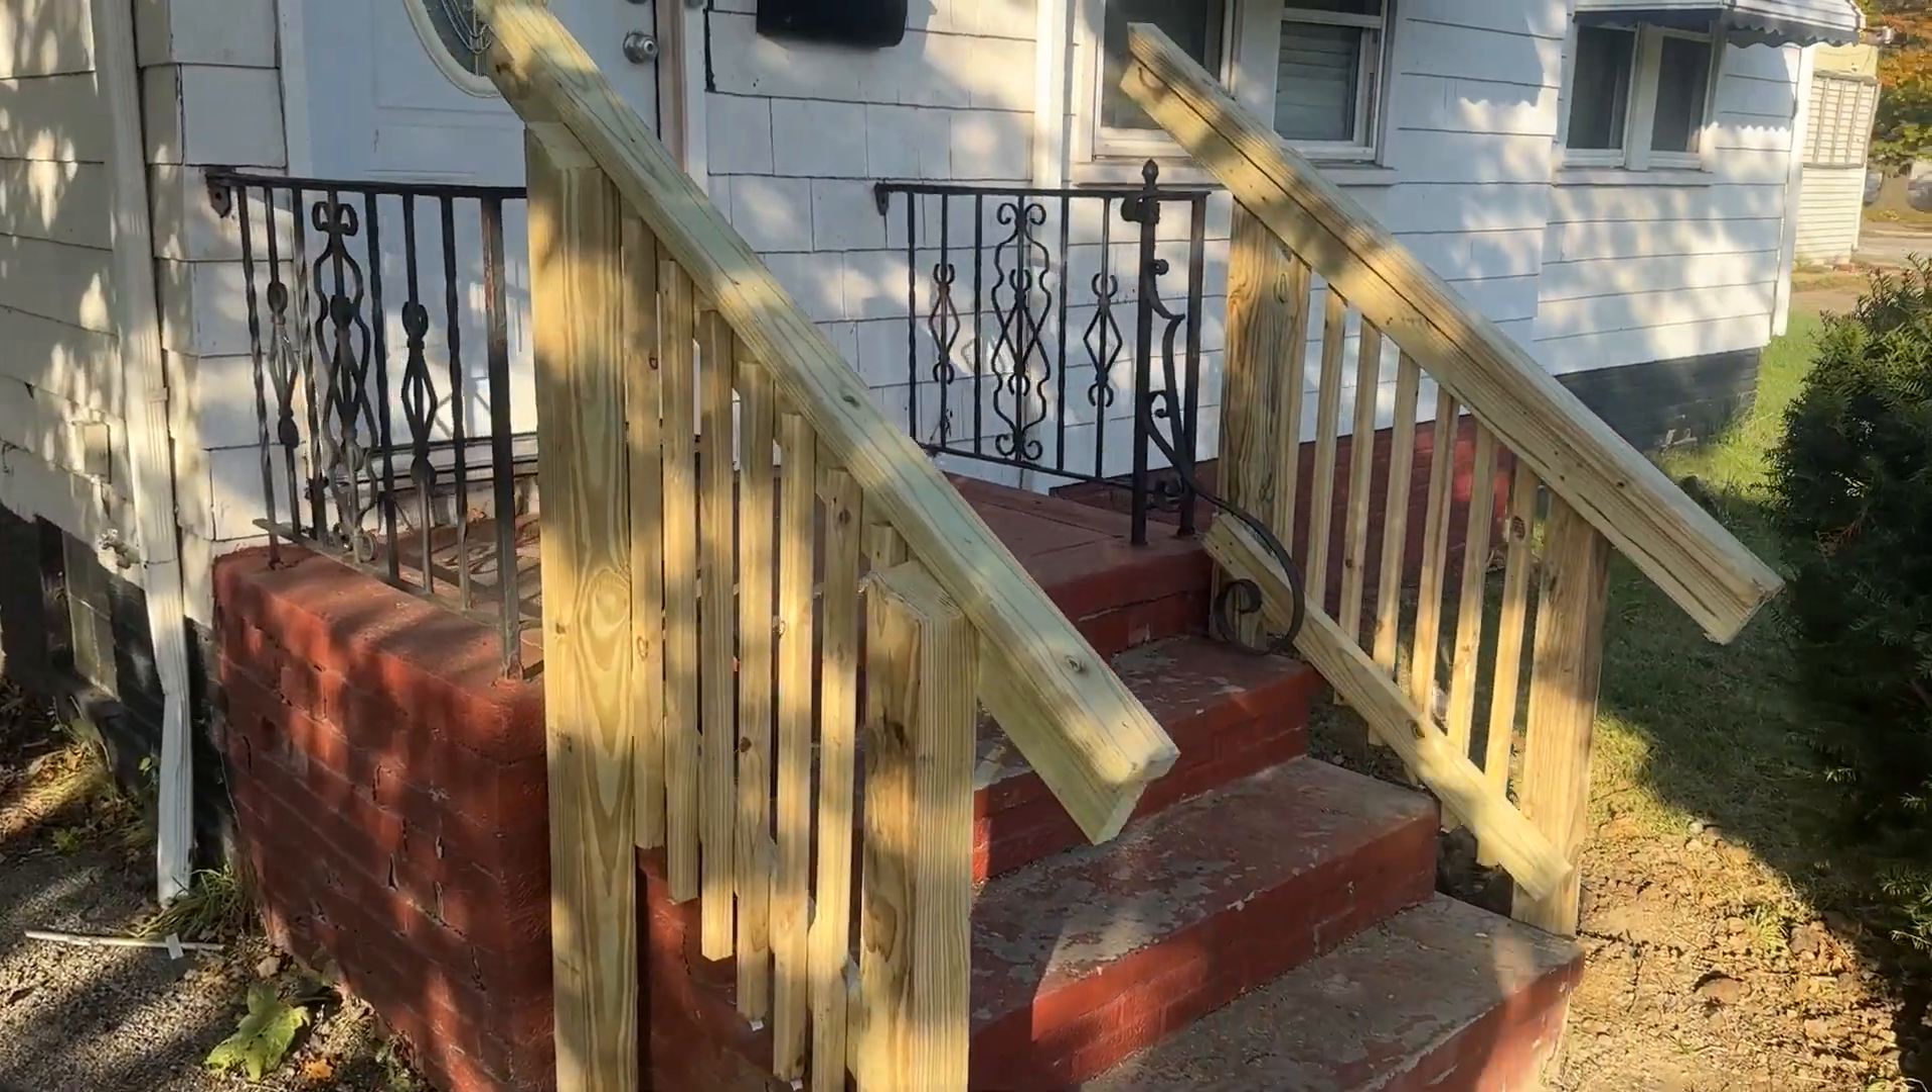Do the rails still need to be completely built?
No.